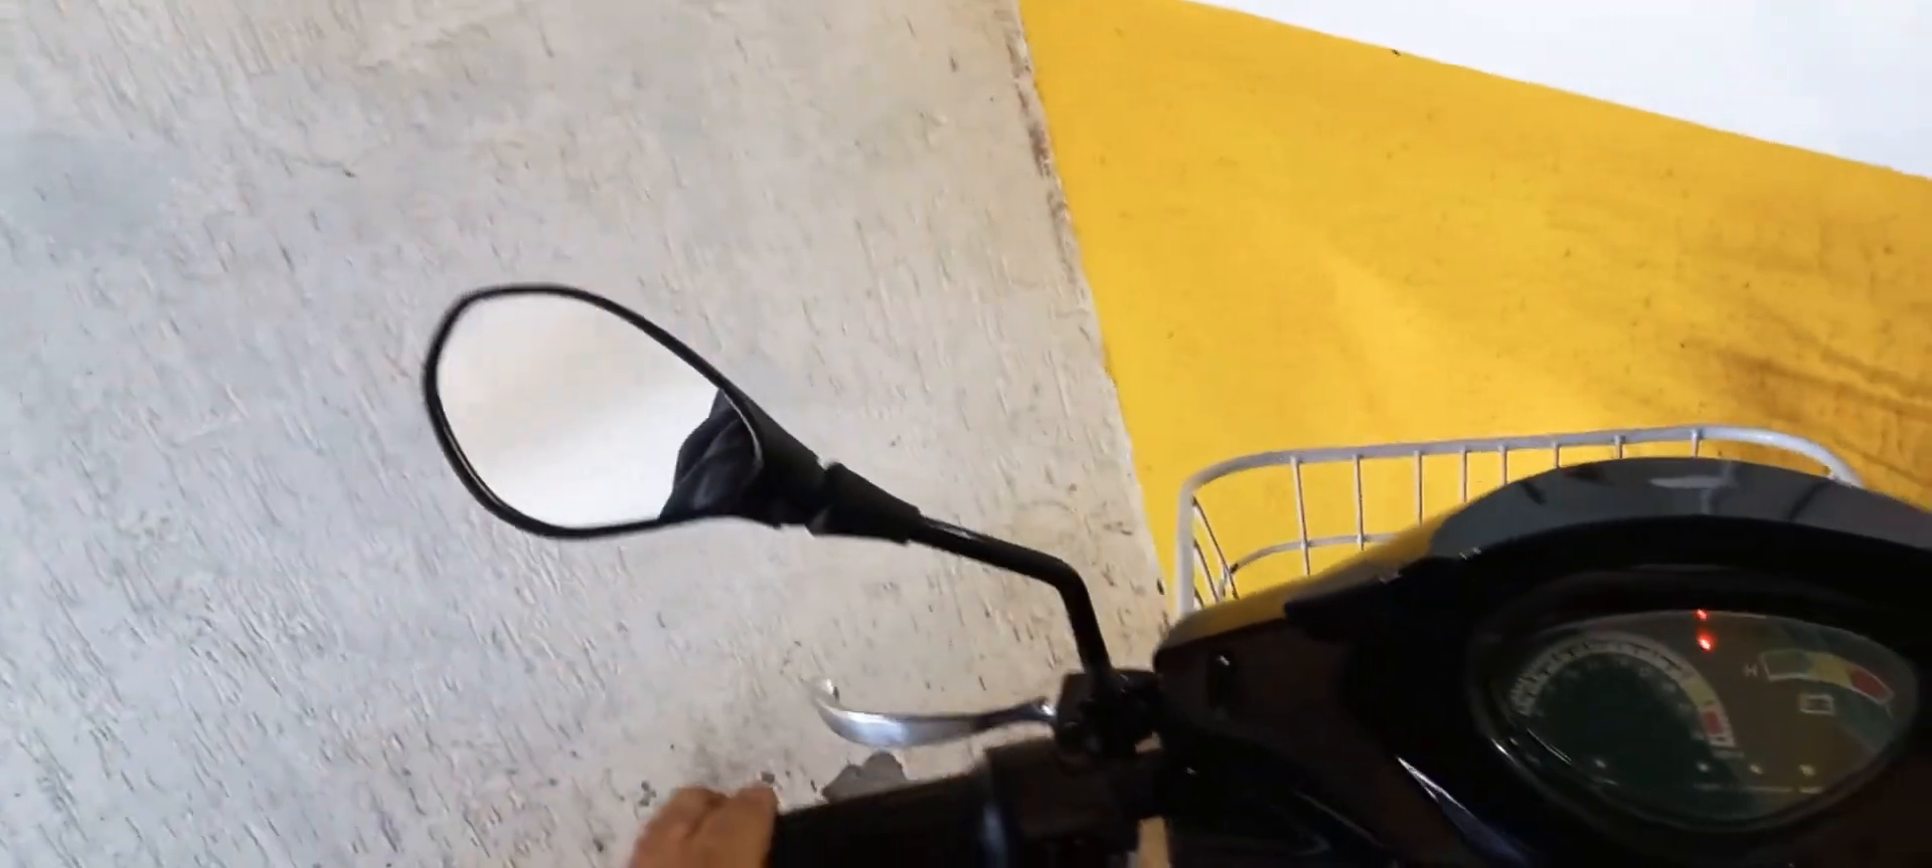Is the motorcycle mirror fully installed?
Yes.